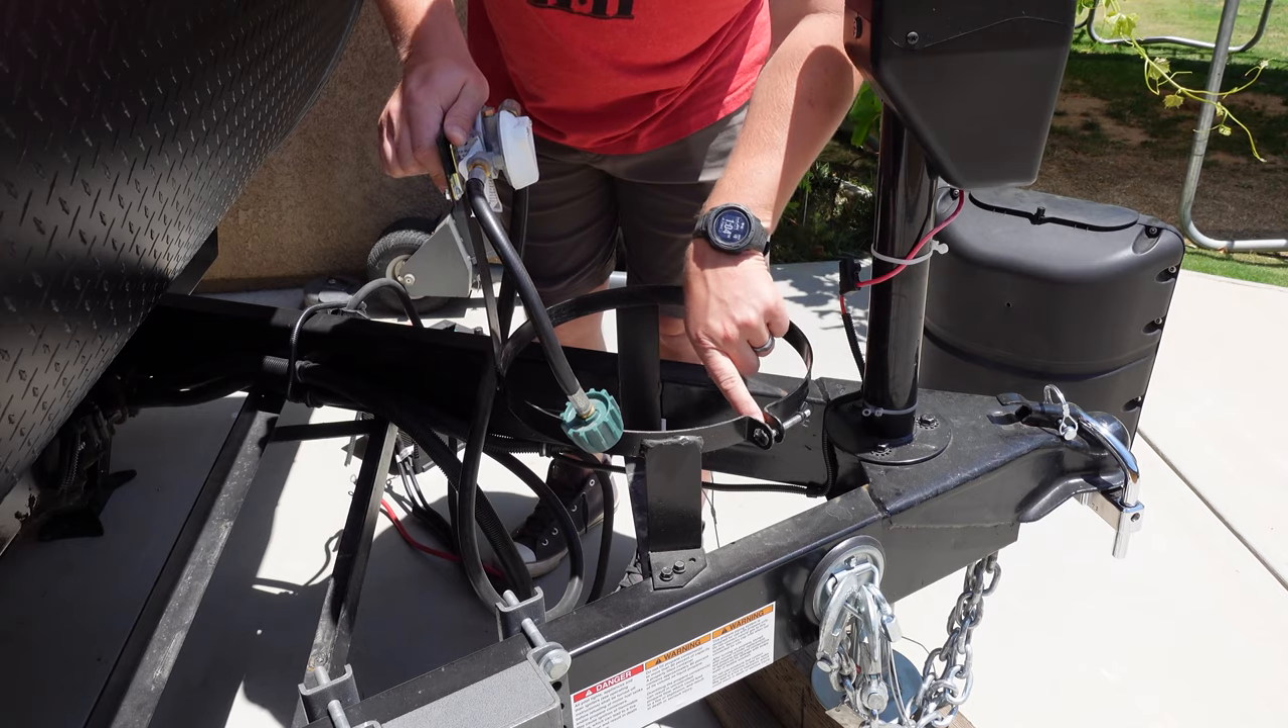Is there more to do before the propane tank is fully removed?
No.